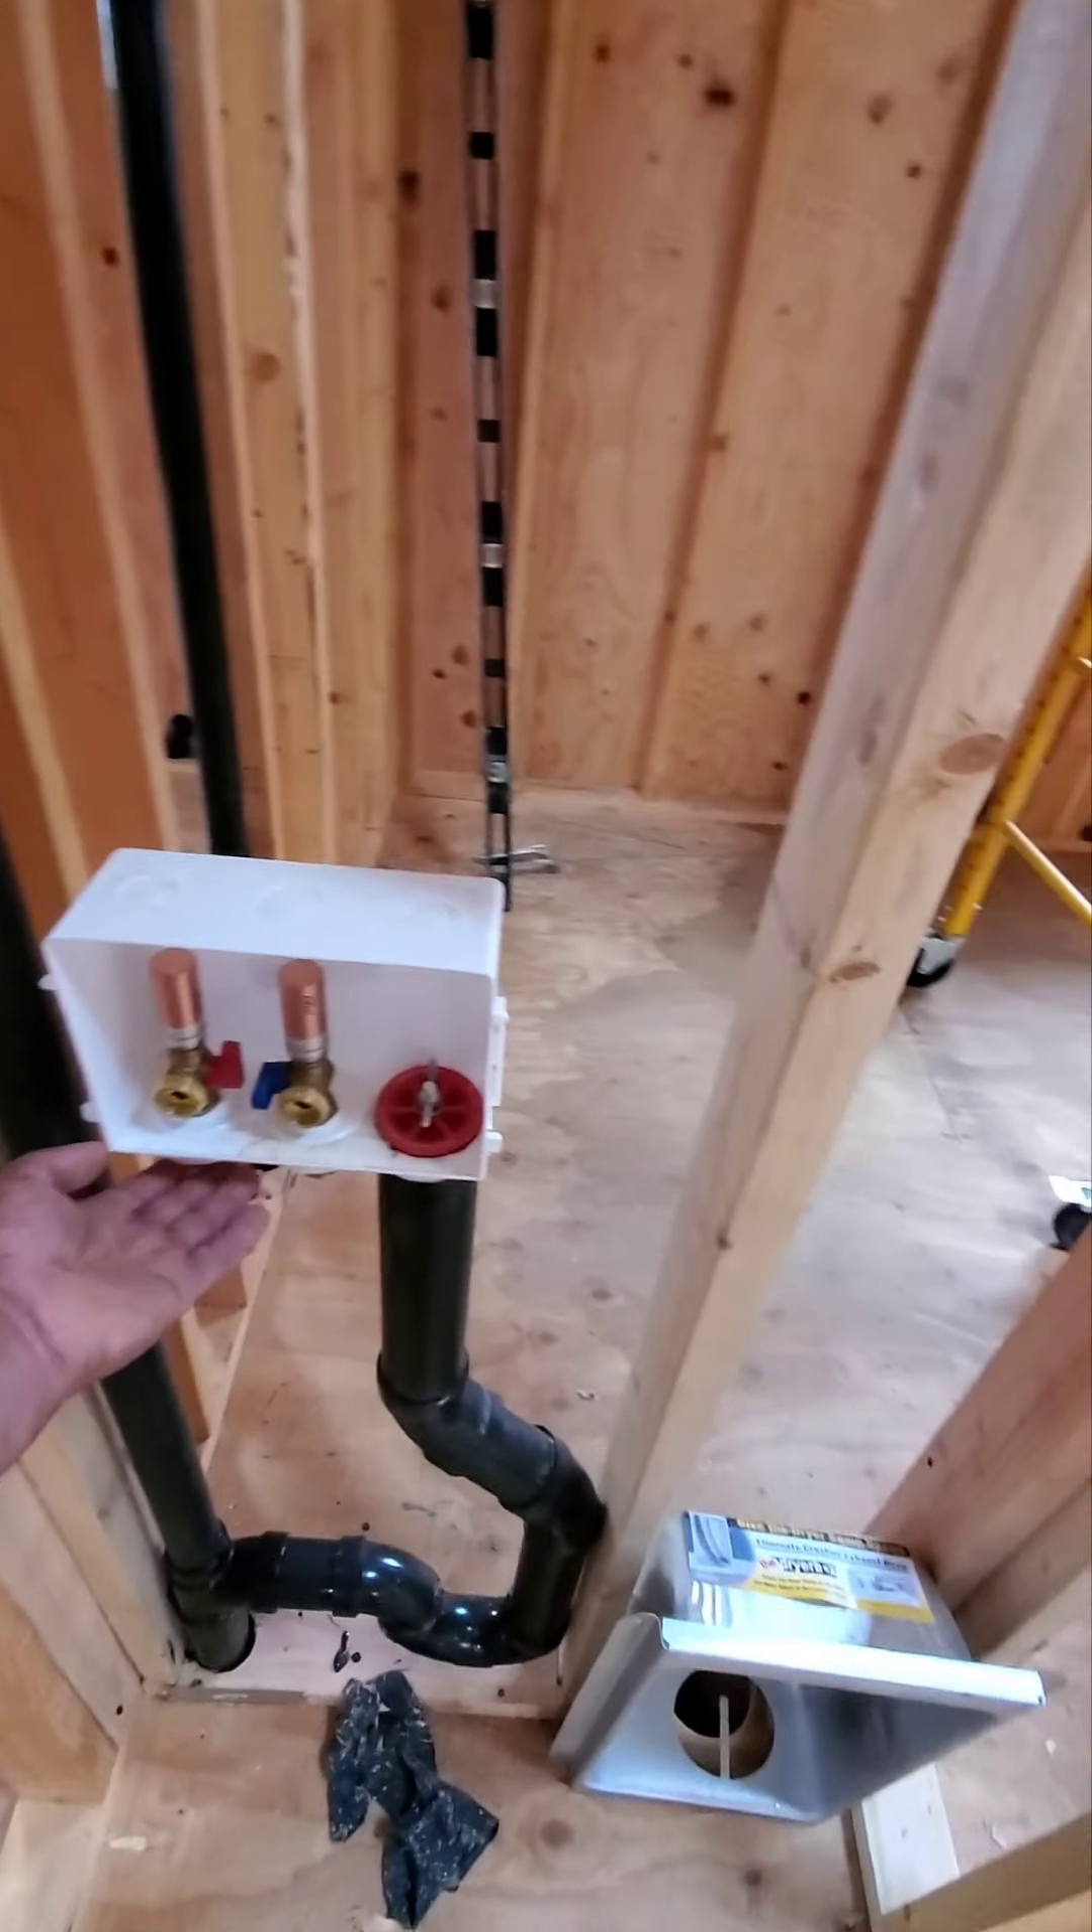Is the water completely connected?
No.